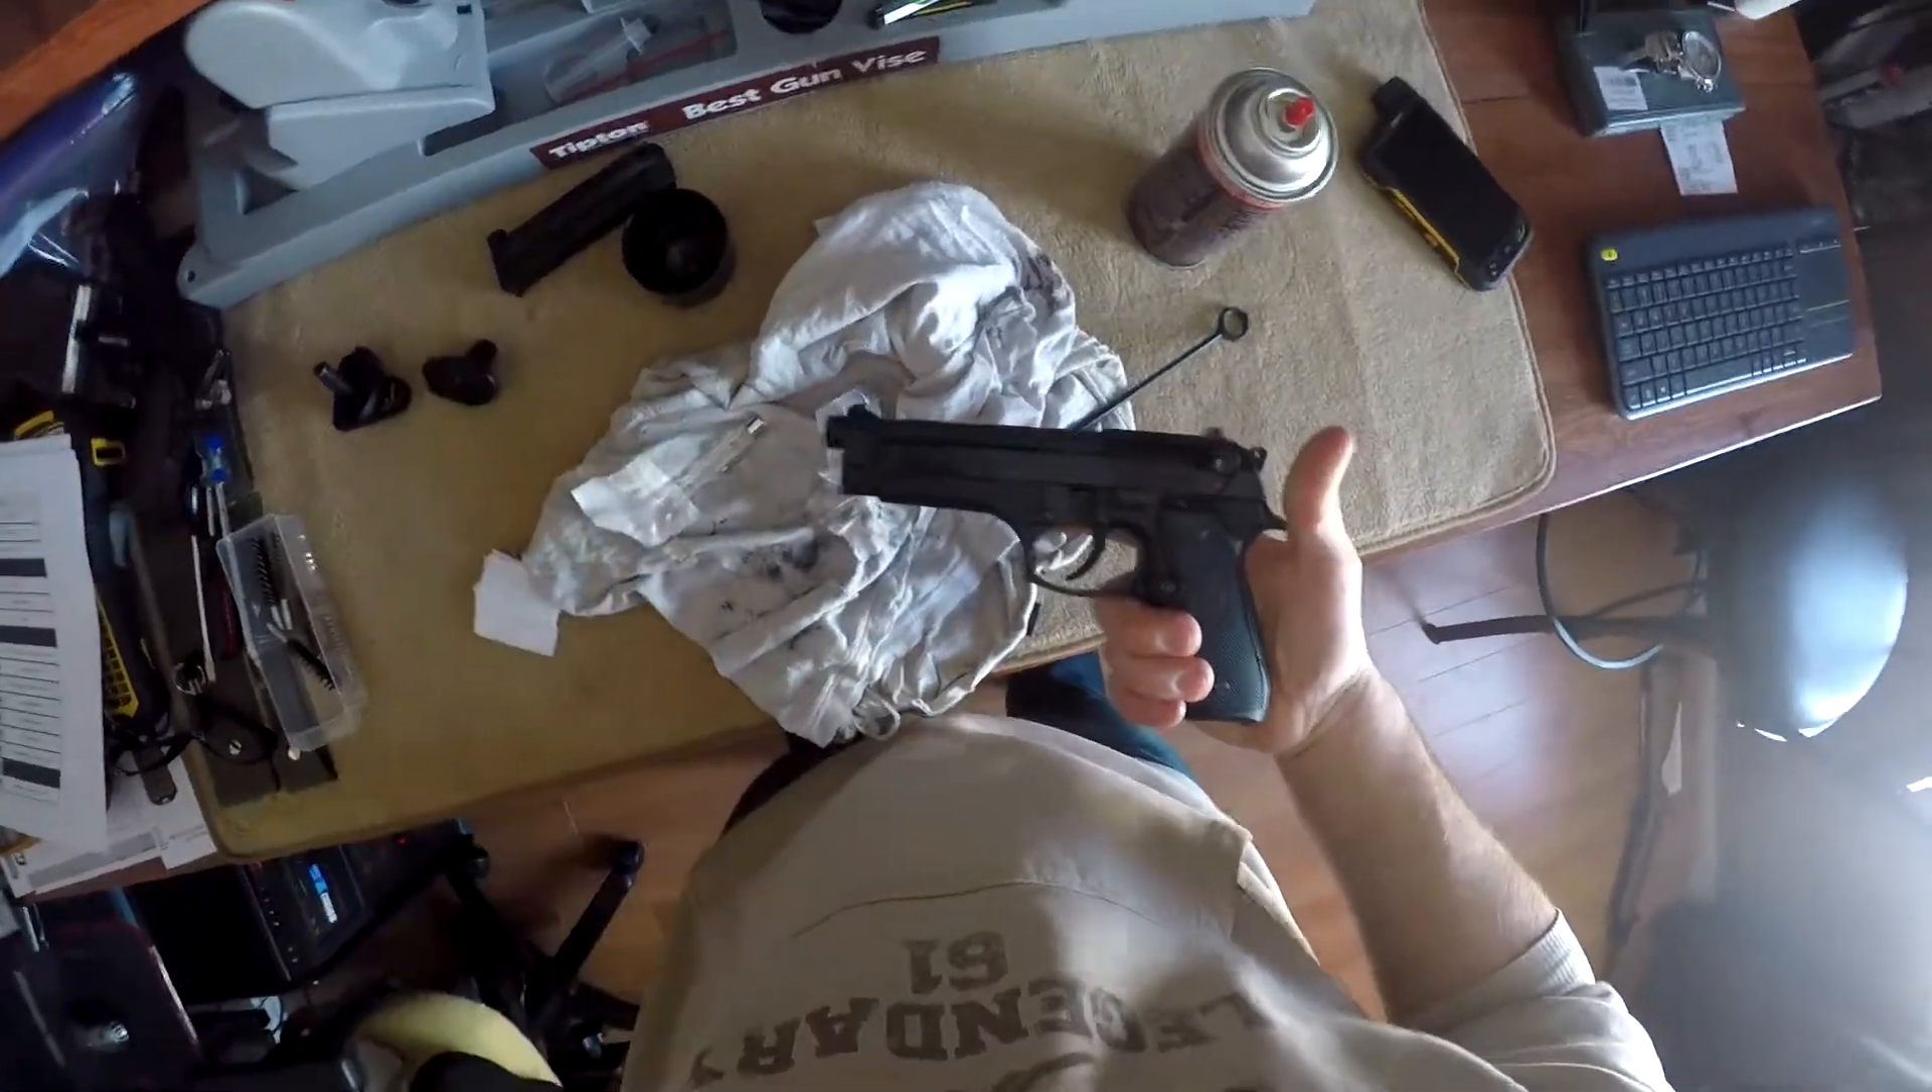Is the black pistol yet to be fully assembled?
No.